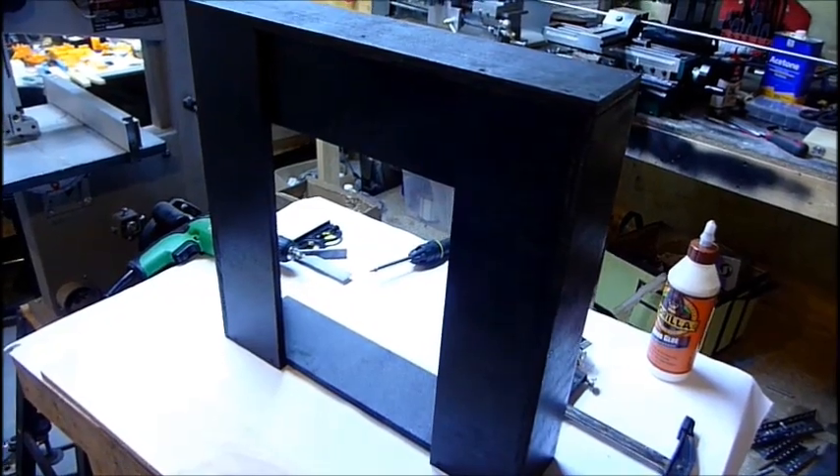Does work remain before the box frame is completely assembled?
No.